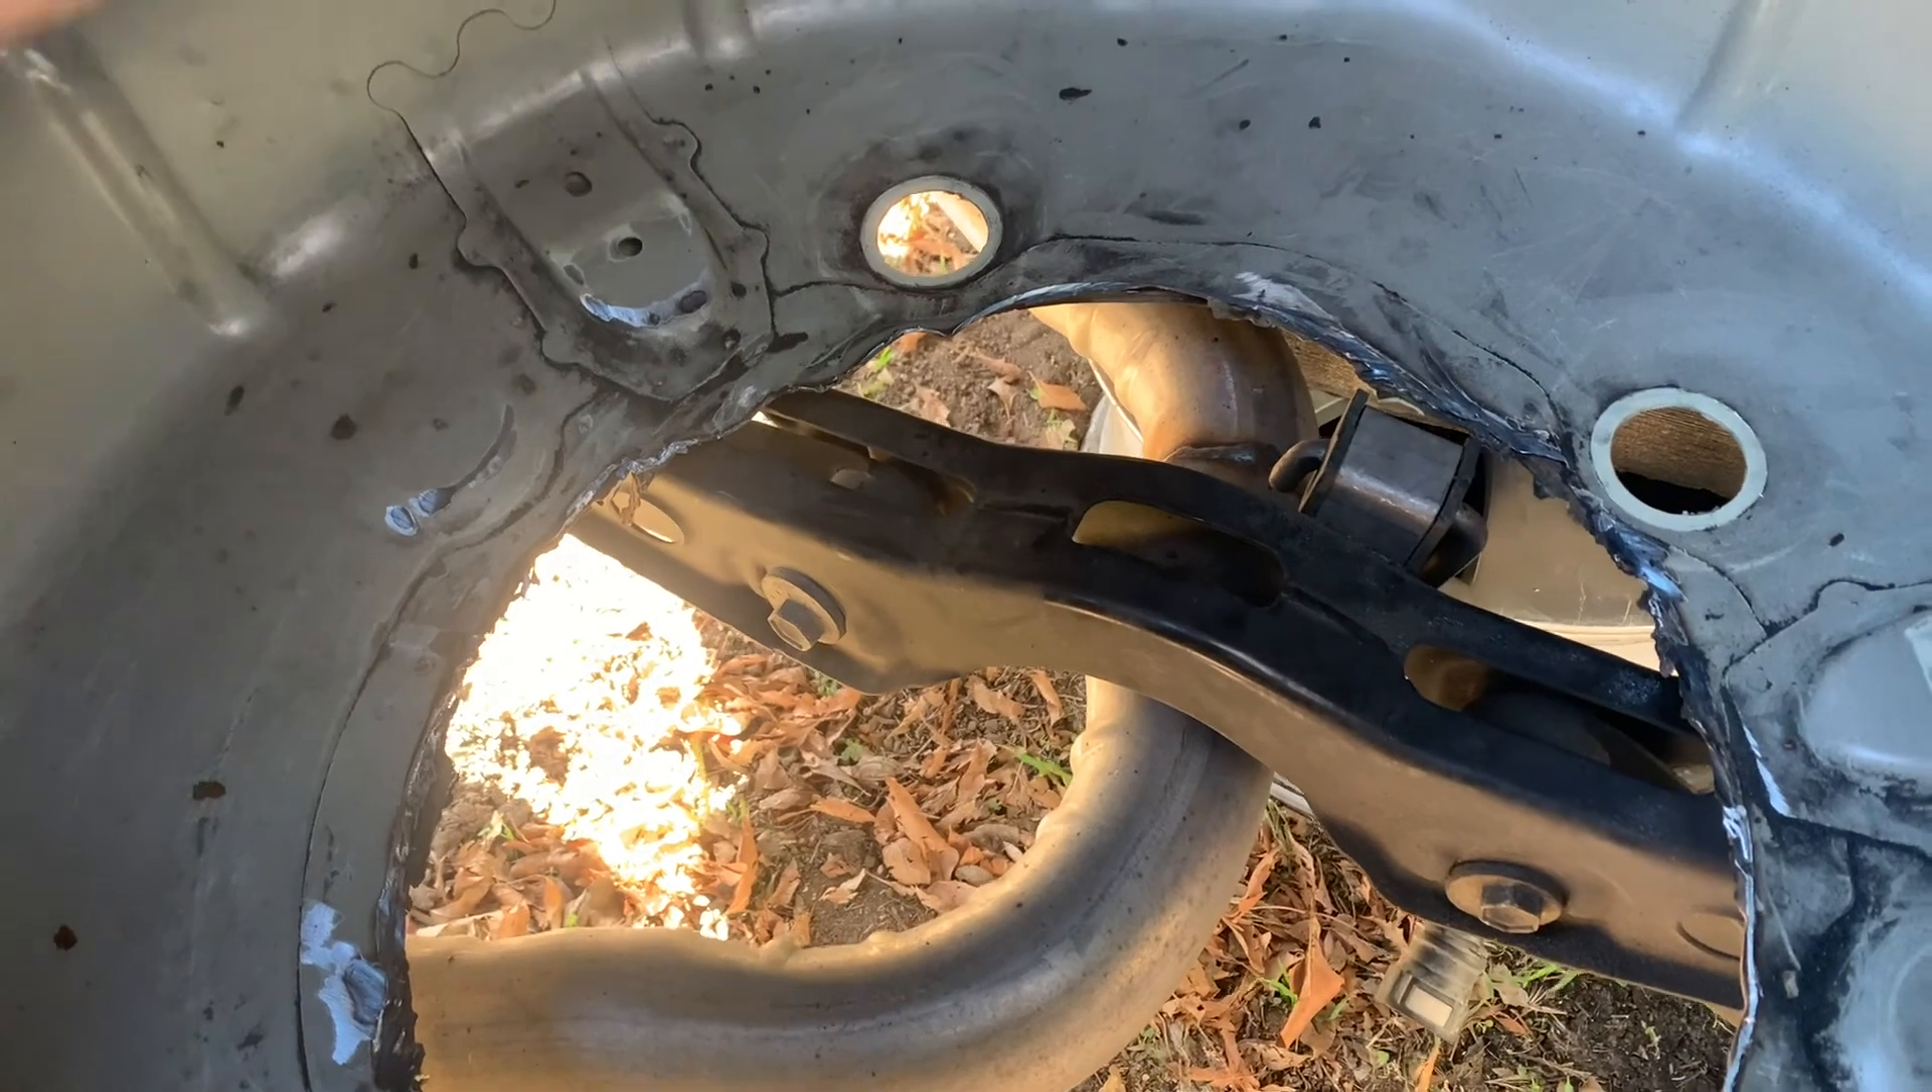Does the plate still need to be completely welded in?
Yes.